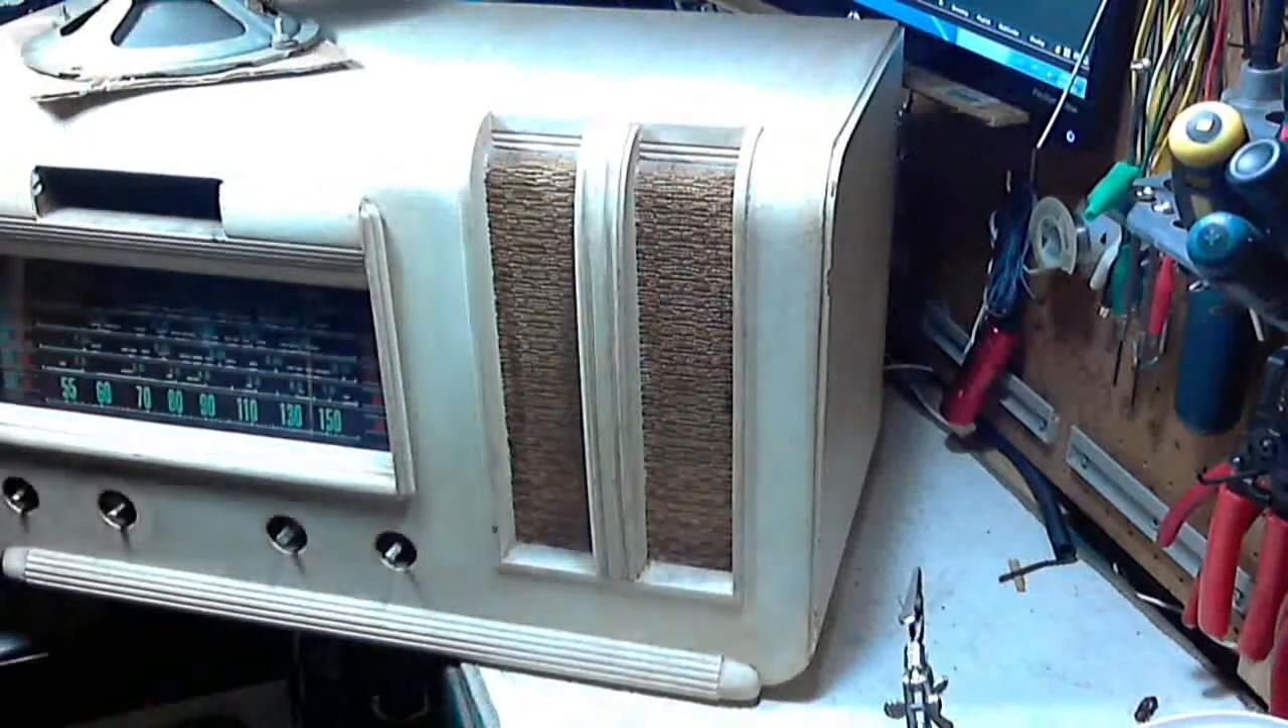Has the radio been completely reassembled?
No.